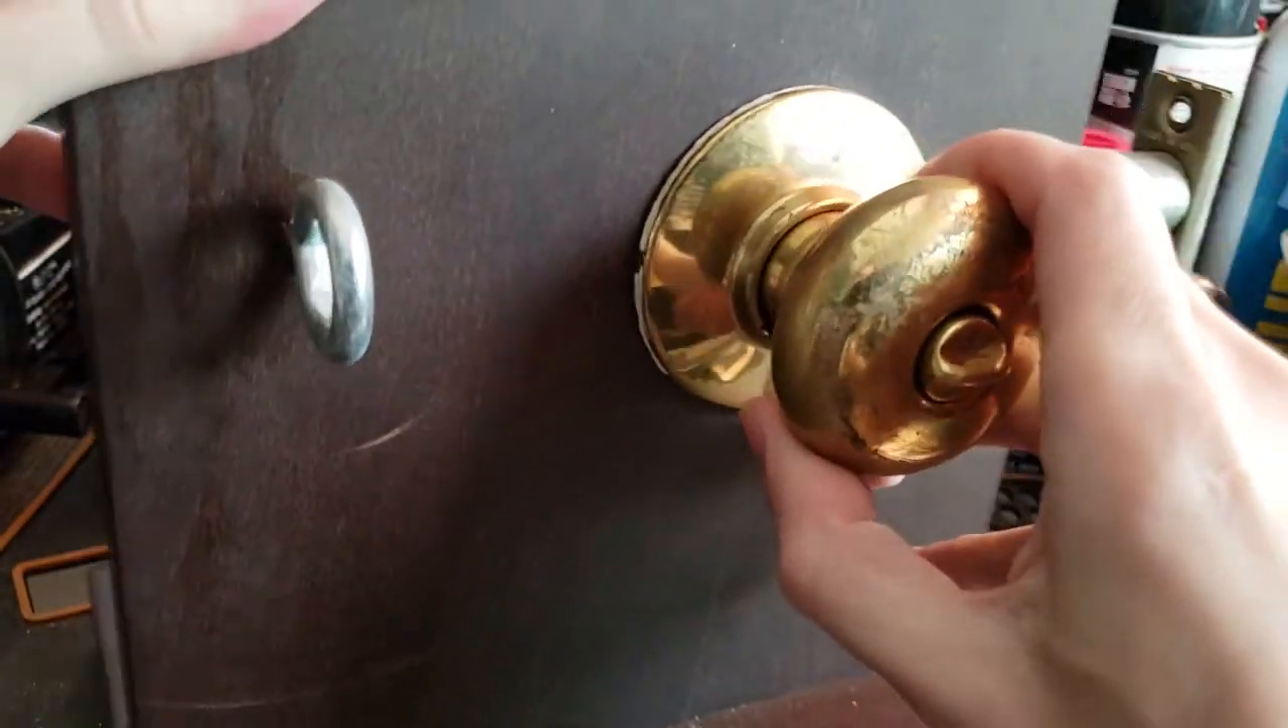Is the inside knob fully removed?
No.